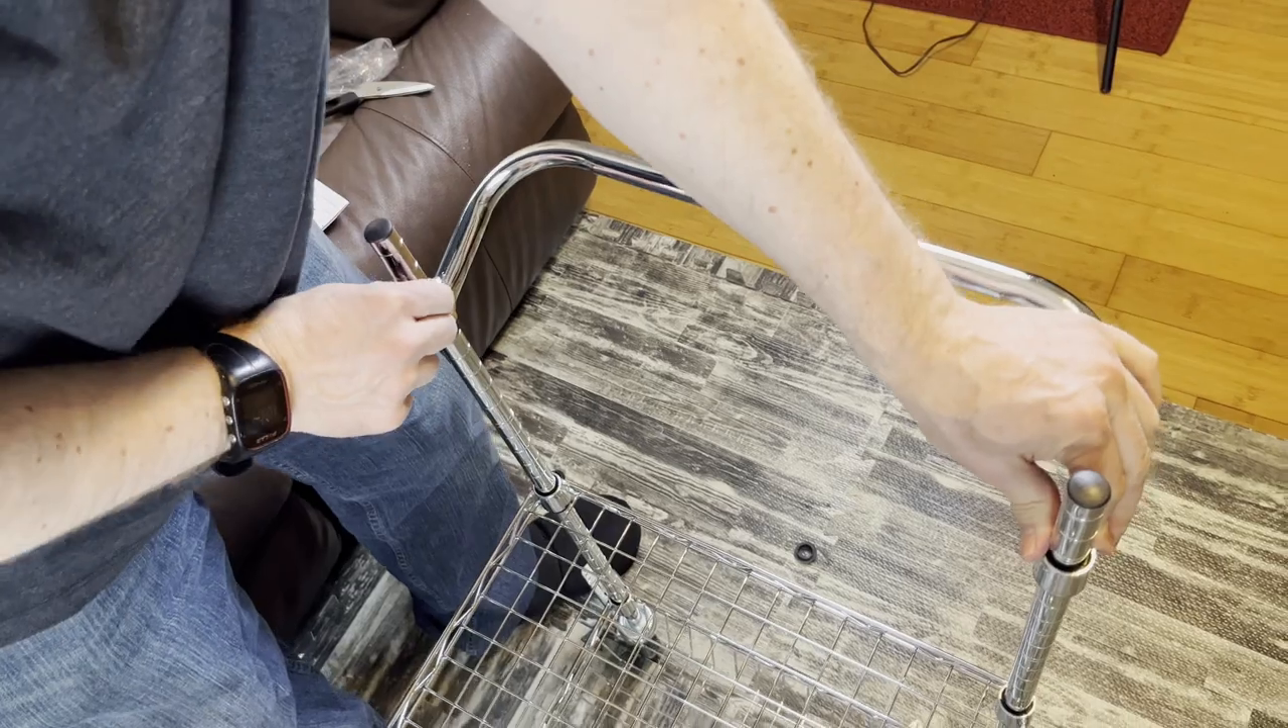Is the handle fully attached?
No.